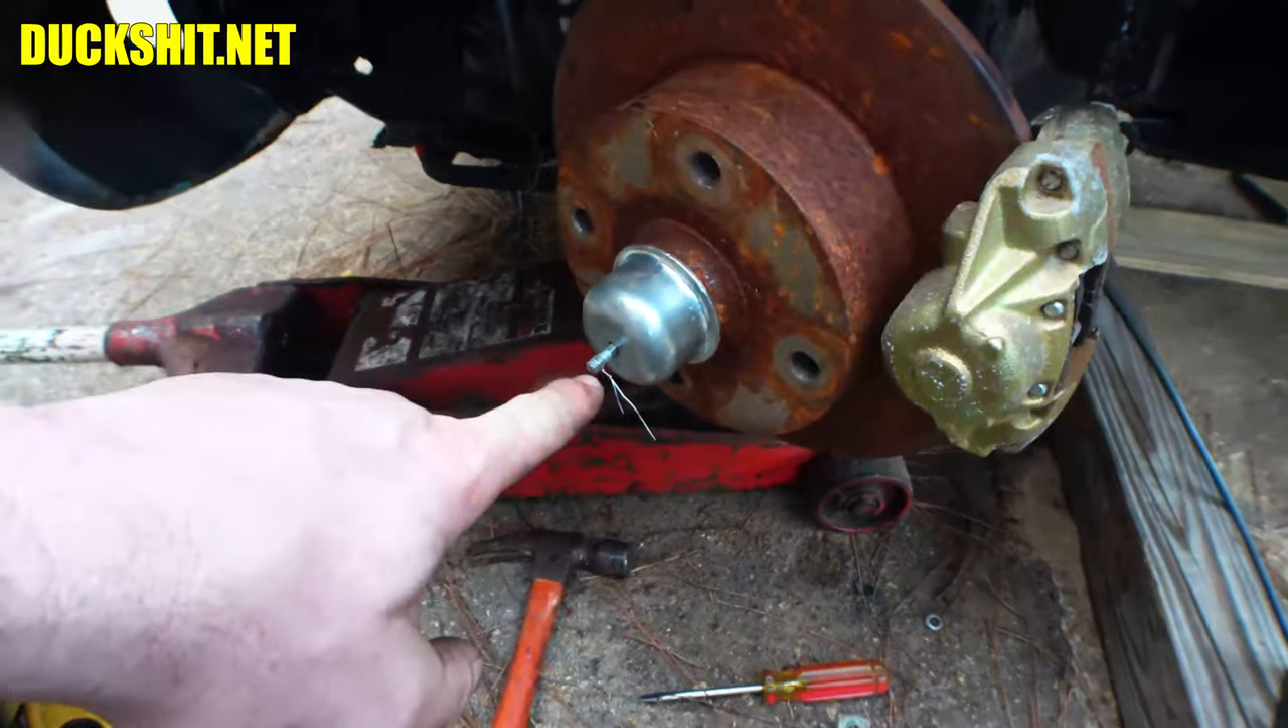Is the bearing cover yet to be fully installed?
No.